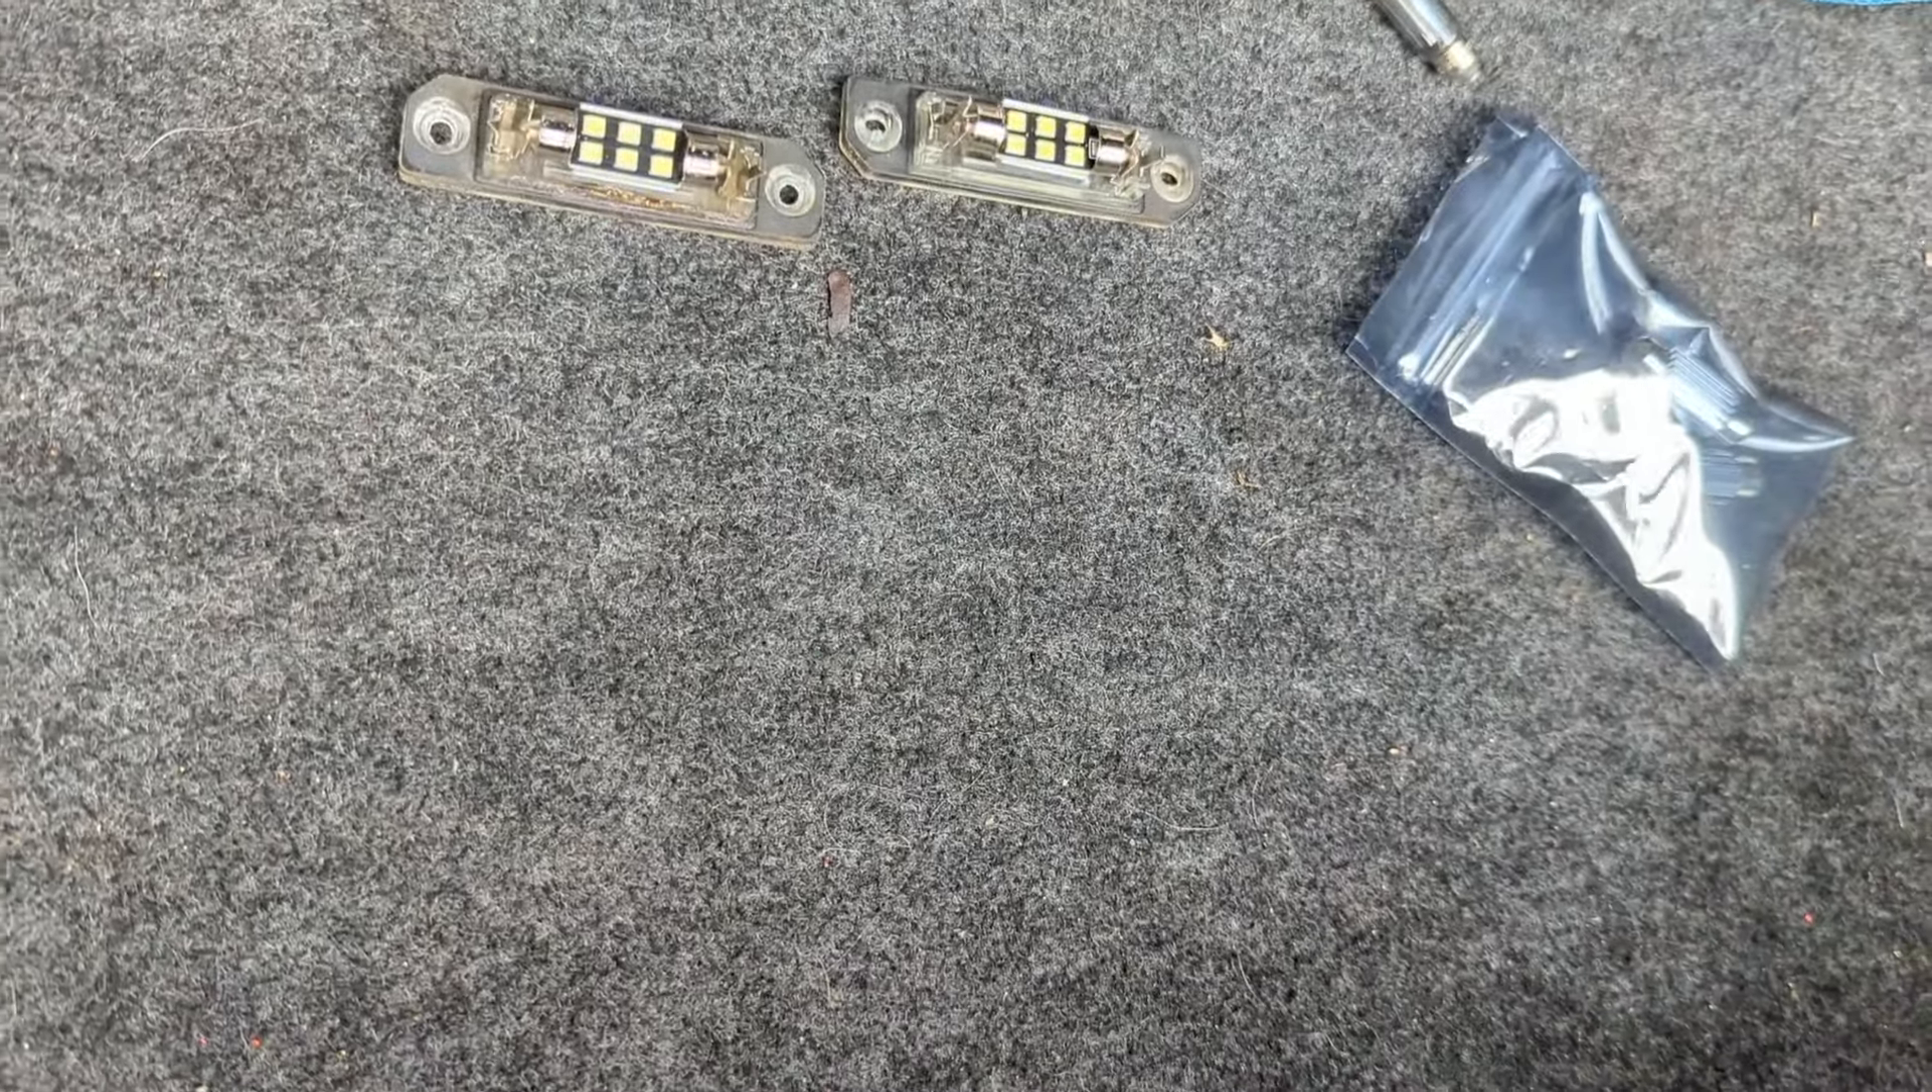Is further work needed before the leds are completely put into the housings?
No.